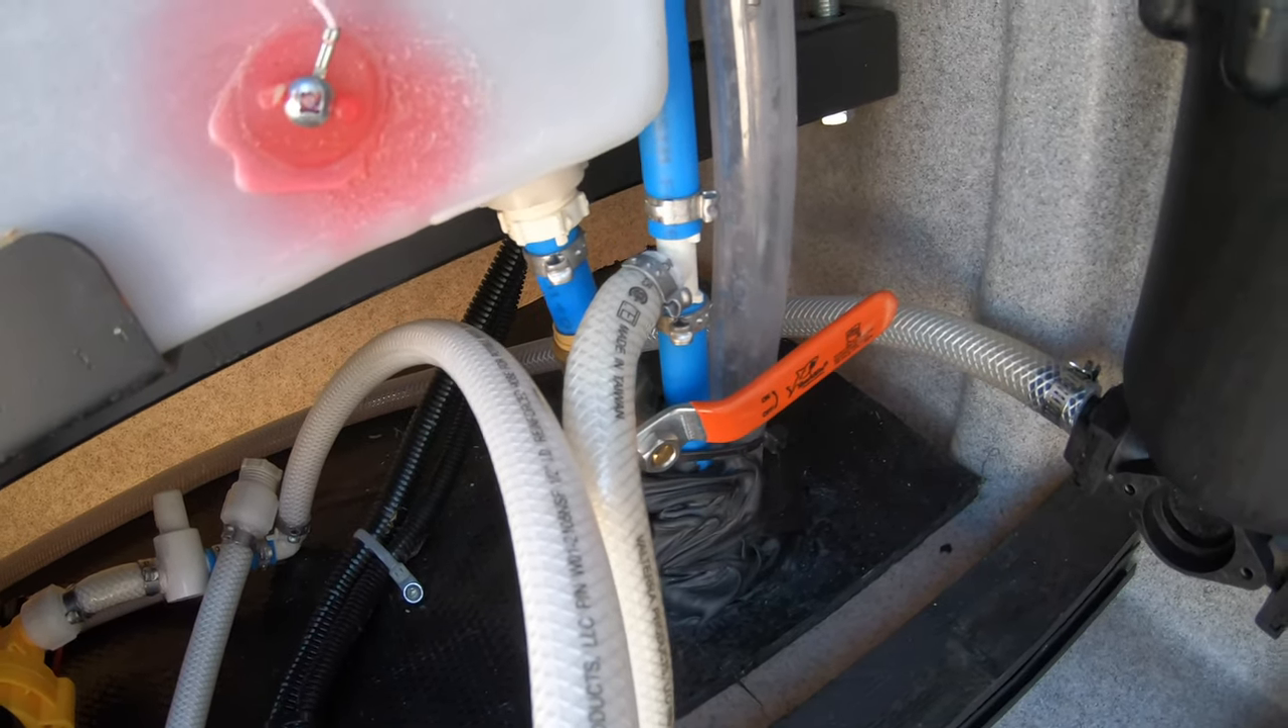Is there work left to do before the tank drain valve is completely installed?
No.